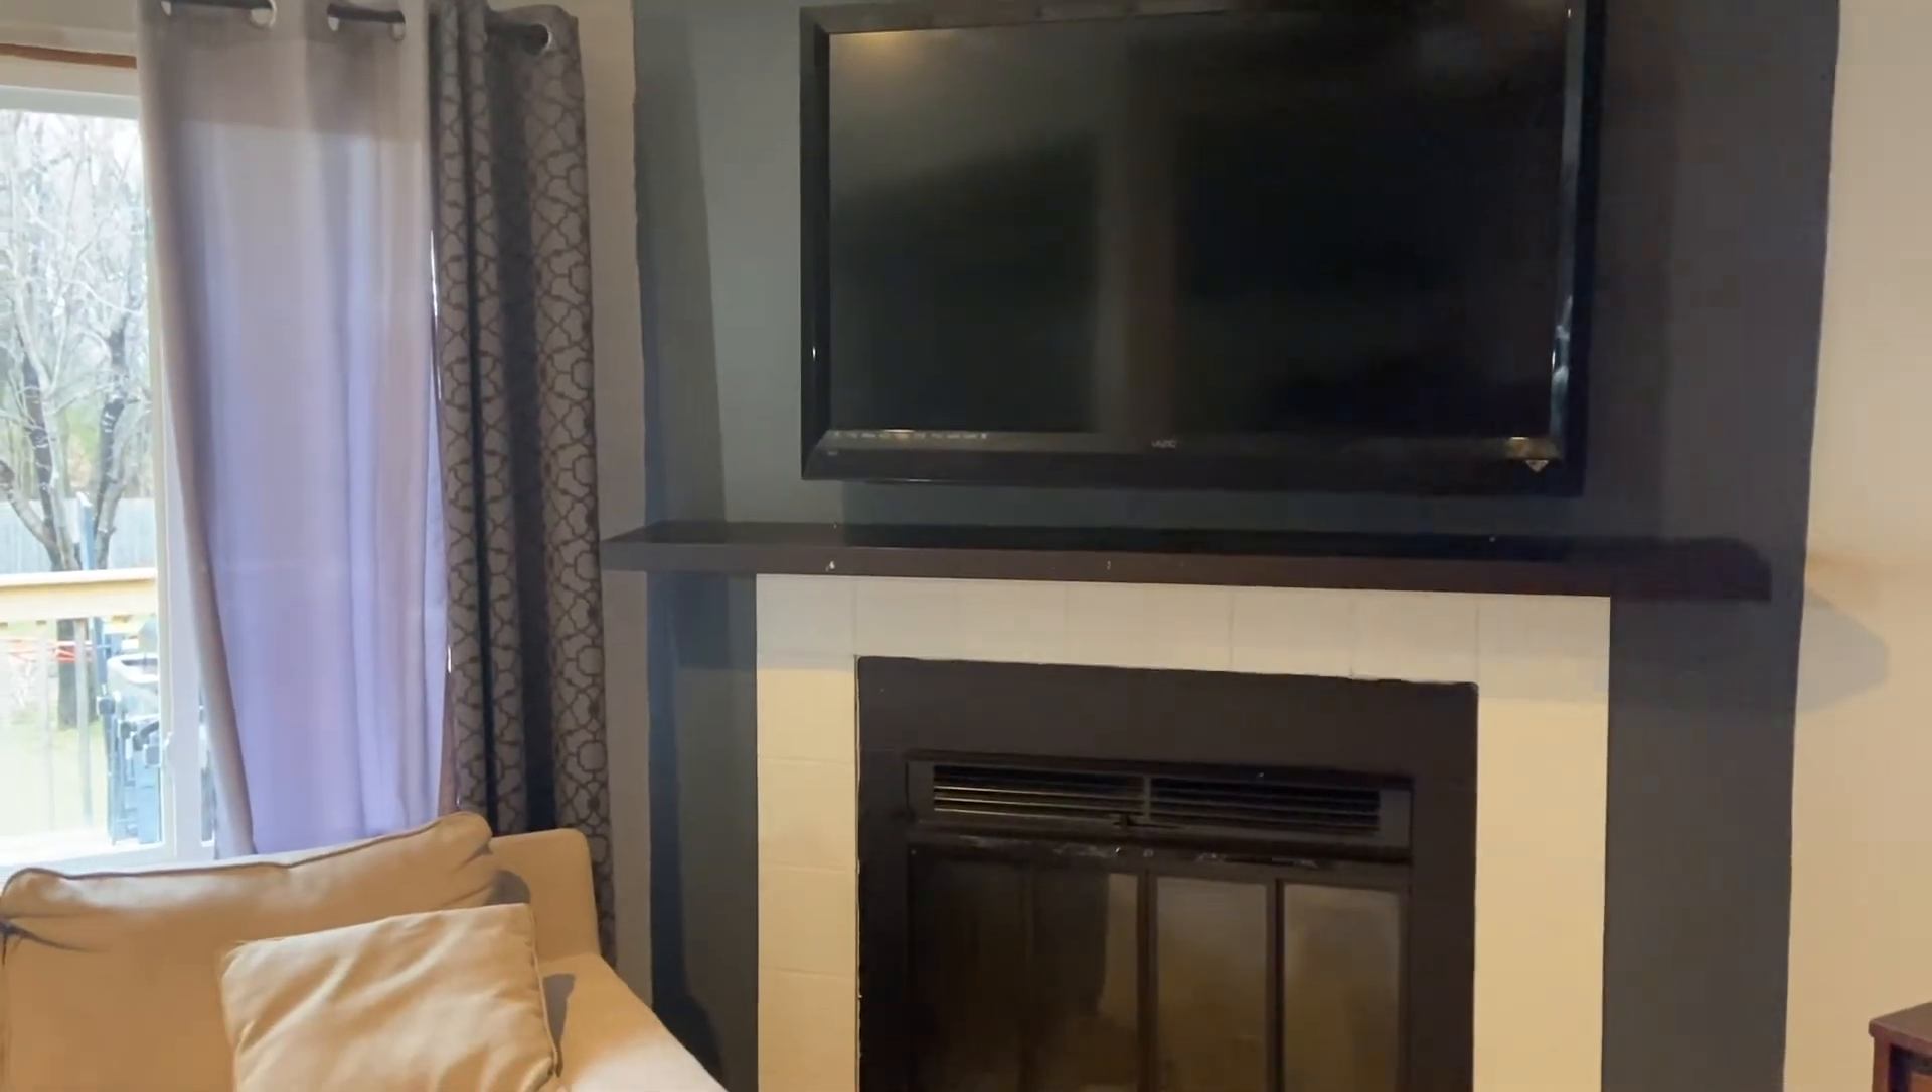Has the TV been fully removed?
No.